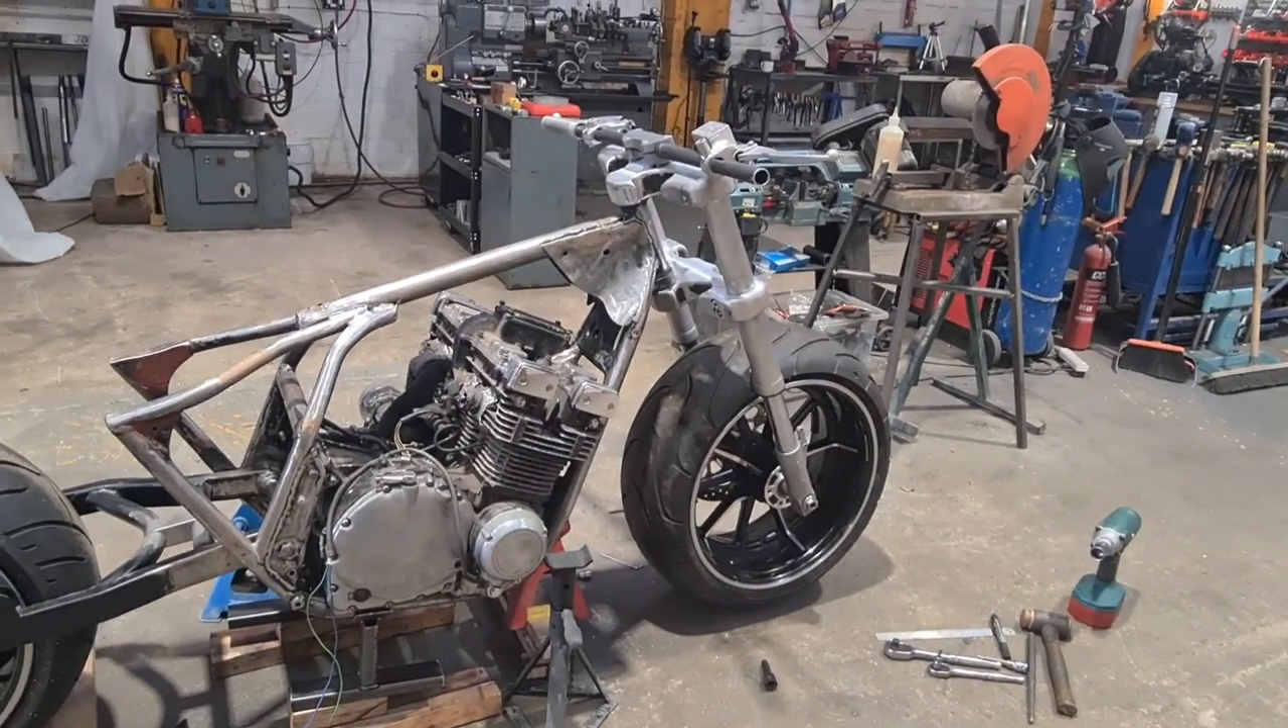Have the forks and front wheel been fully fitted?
Yes.